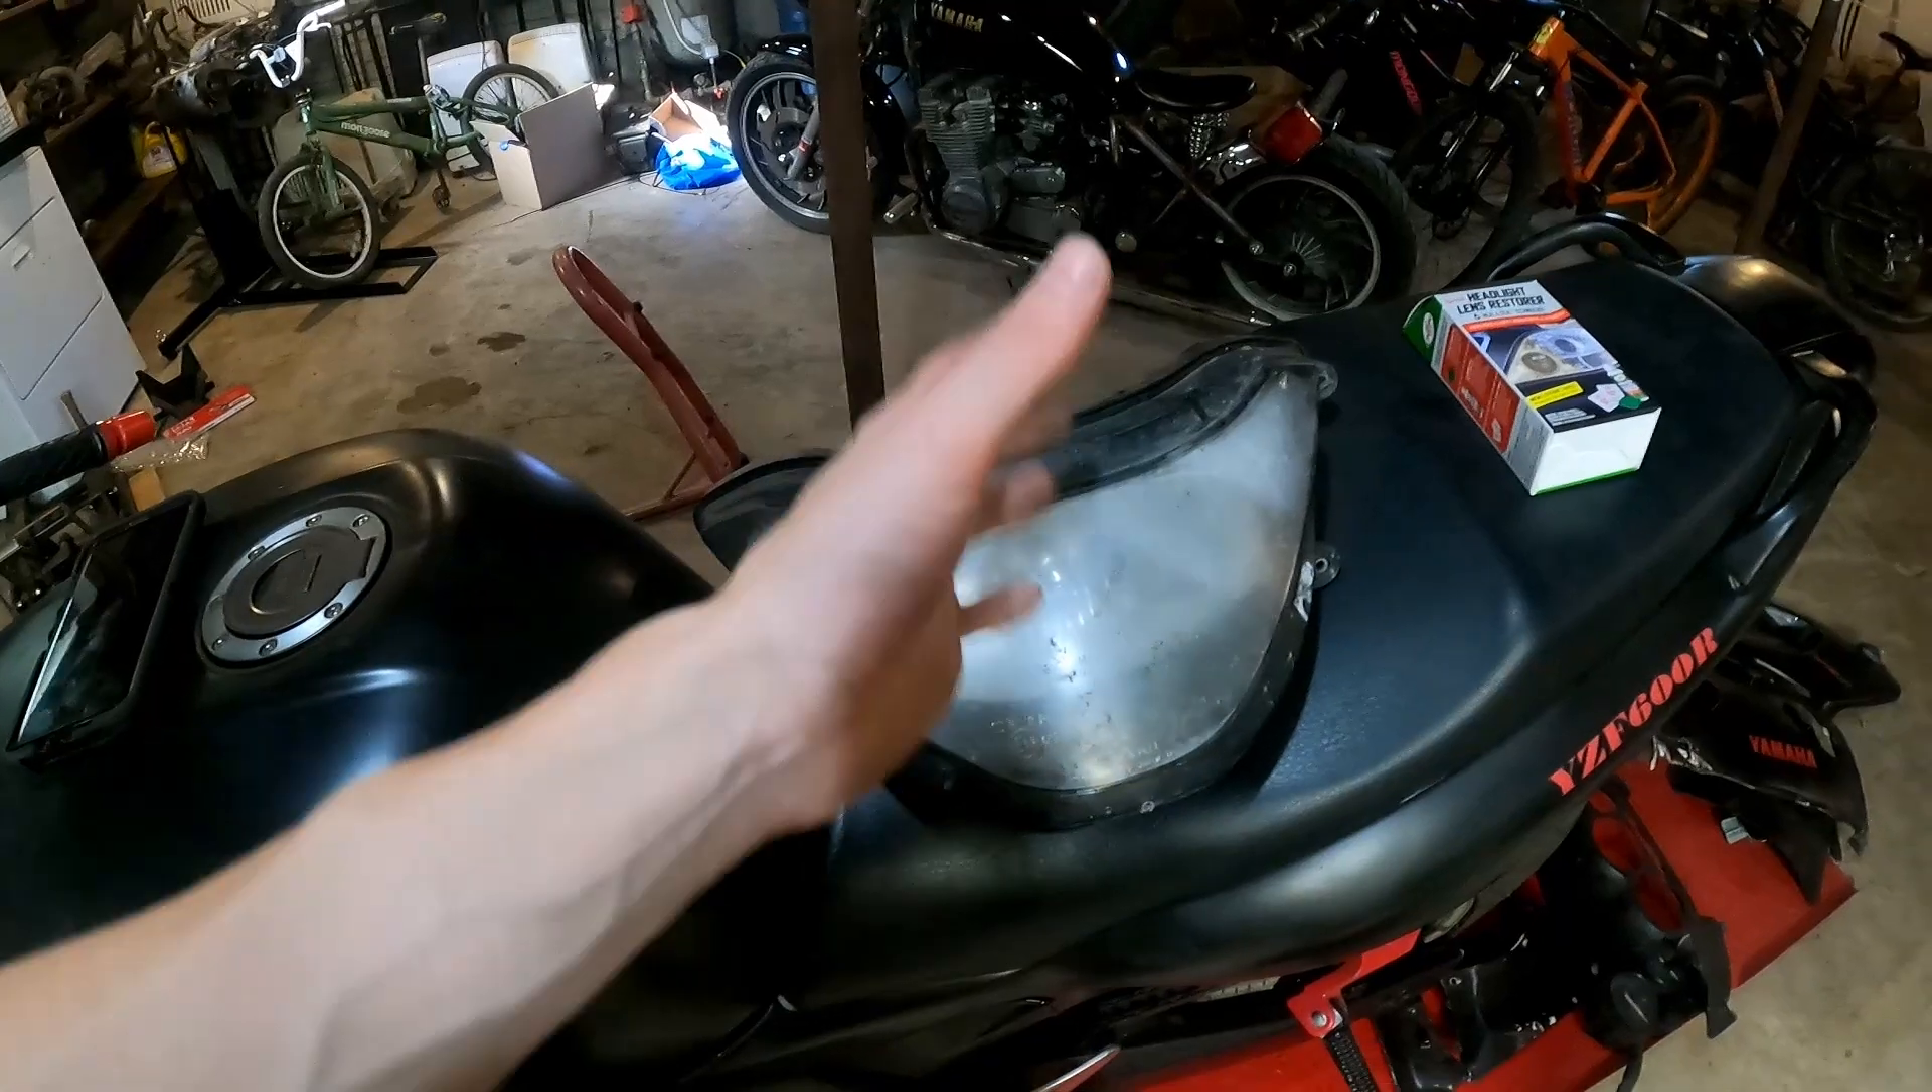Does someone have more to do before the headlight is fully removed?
No.